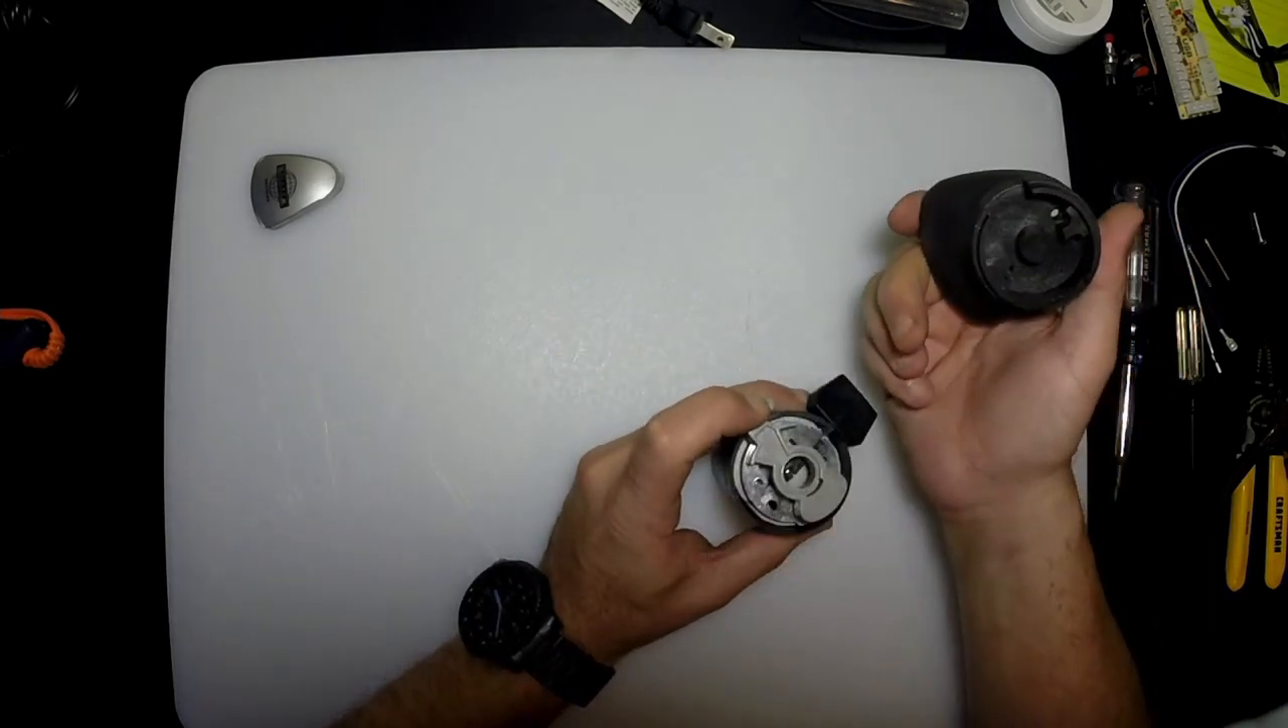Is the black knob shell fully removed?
Yes.